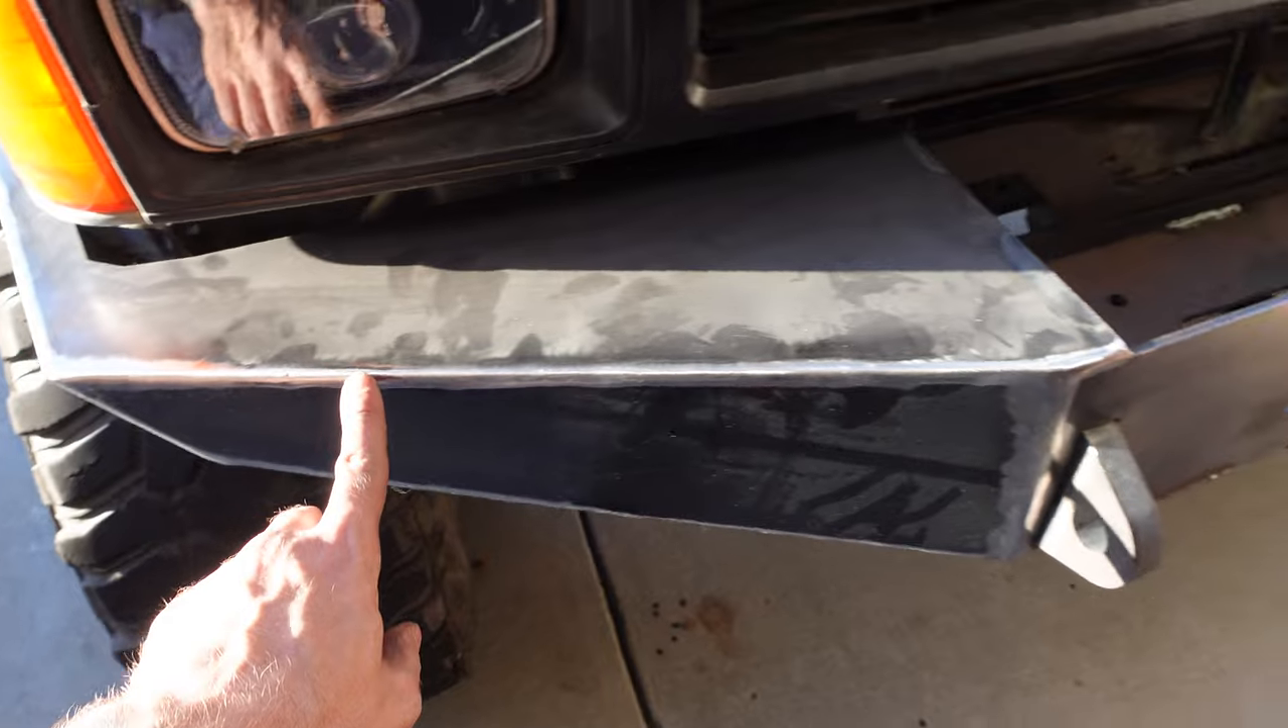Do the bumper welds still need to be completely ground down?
No.